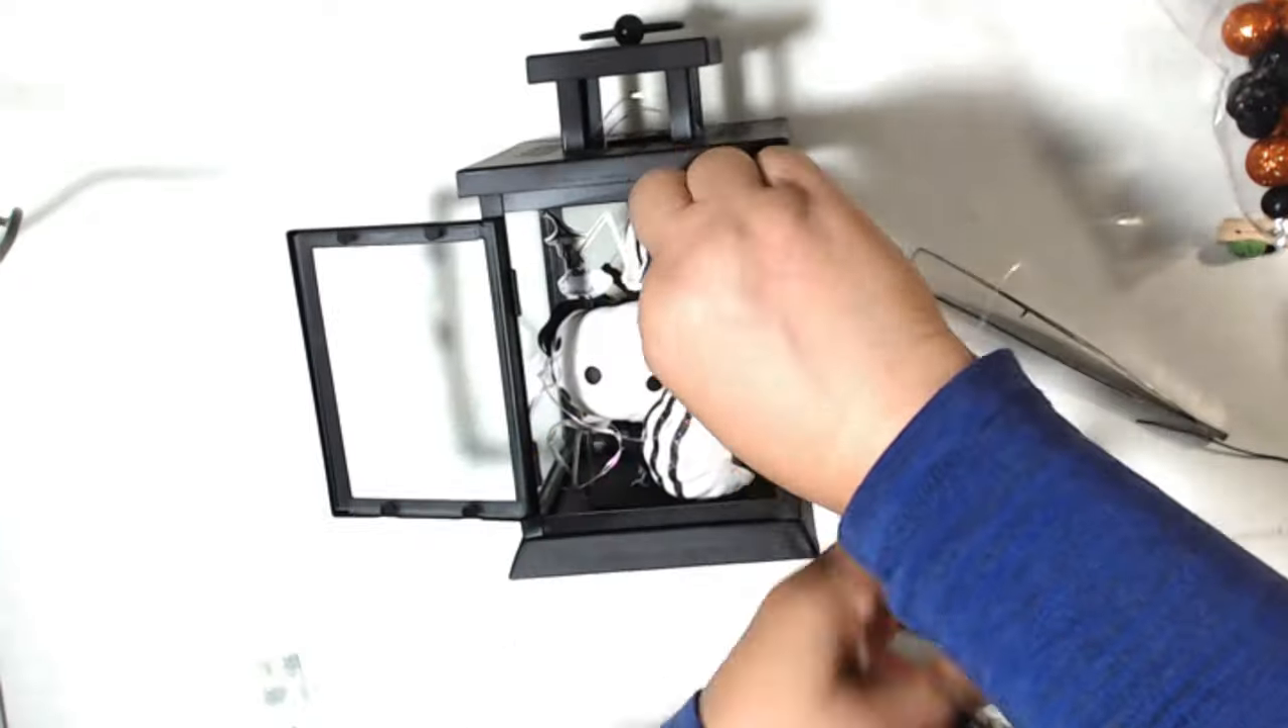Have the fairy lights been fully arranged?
No.